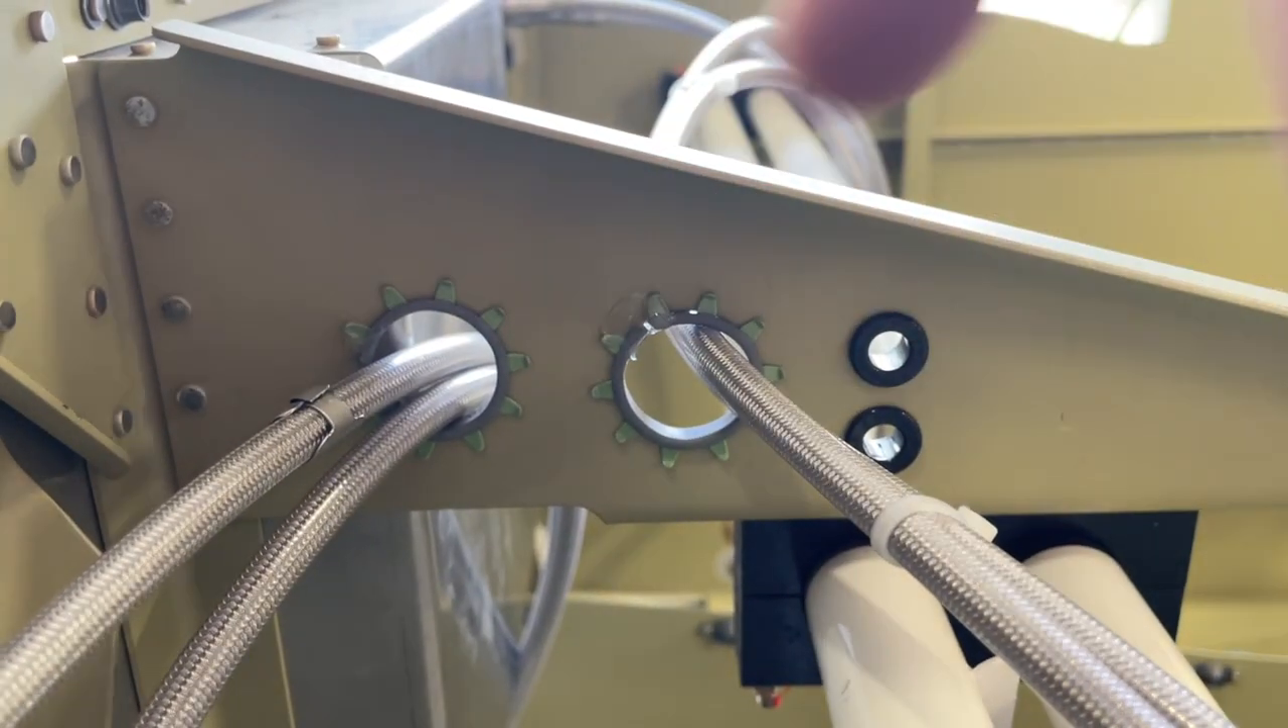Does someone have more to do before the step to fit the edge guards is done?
No.